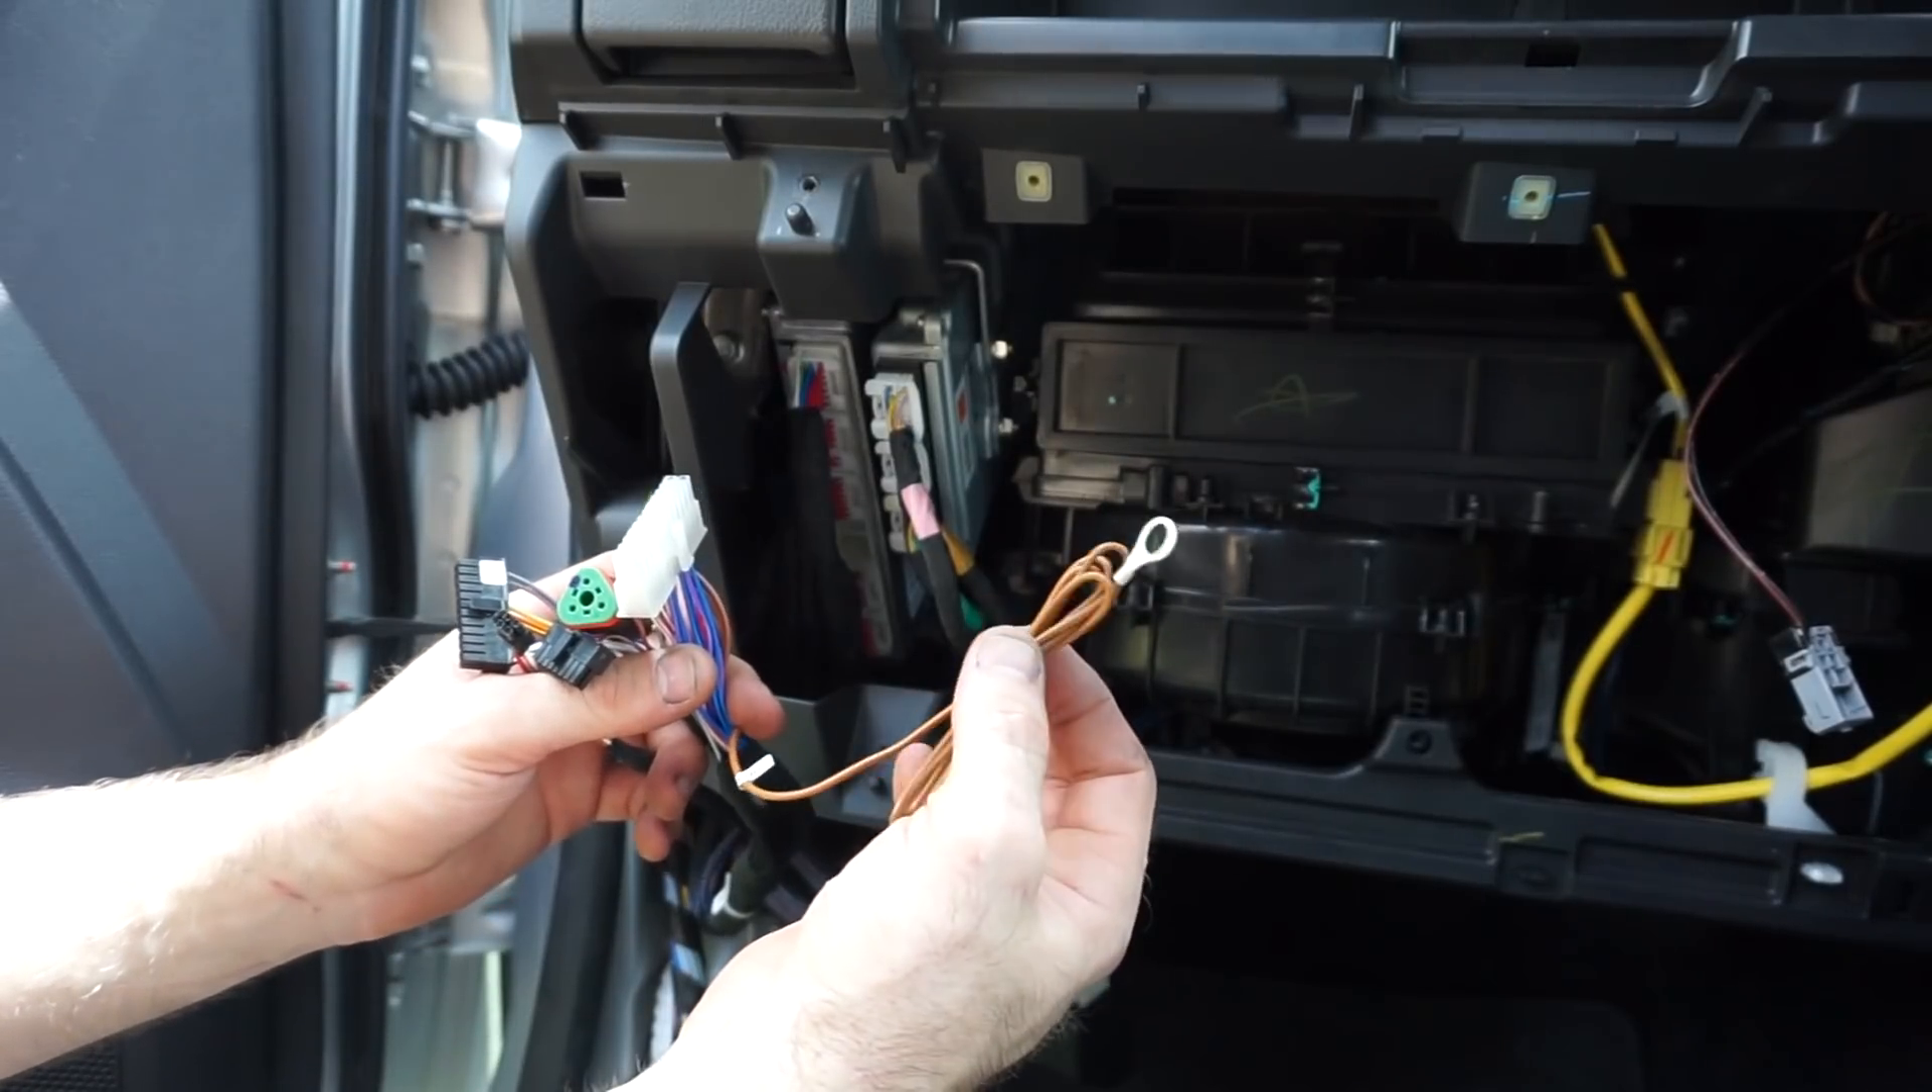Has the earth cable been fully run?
No.